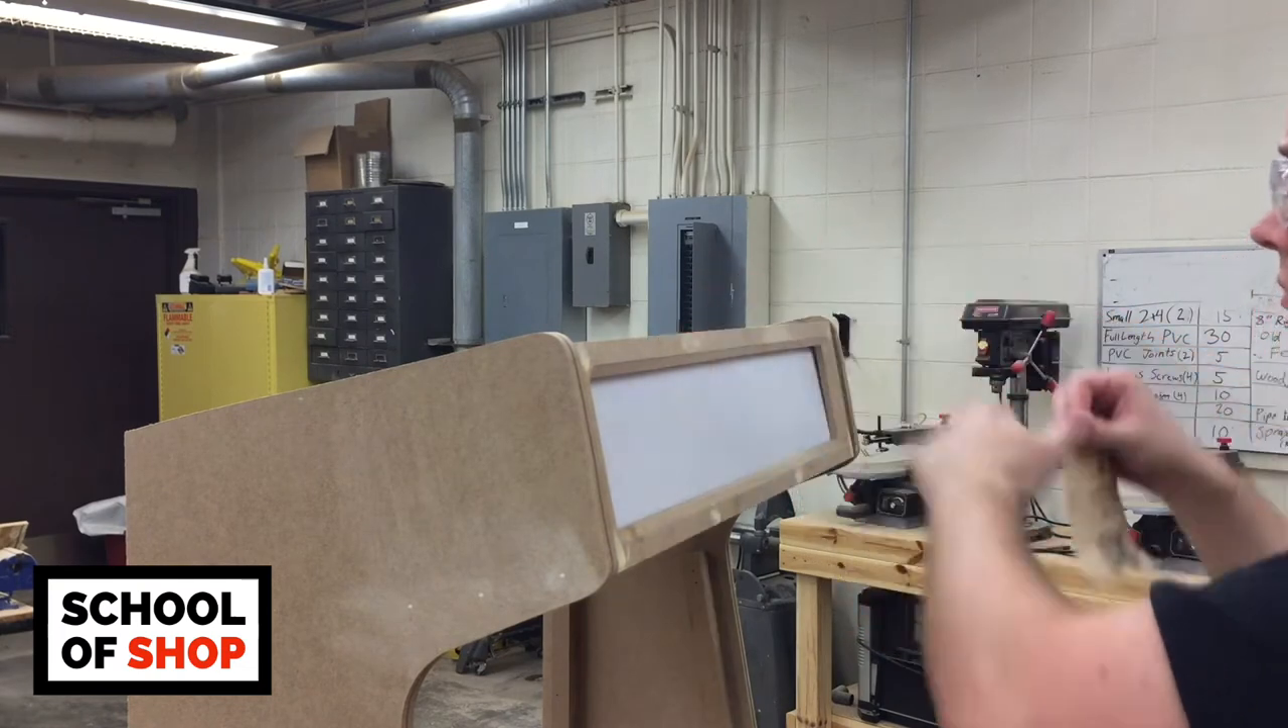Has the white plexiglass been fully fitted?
Yes.